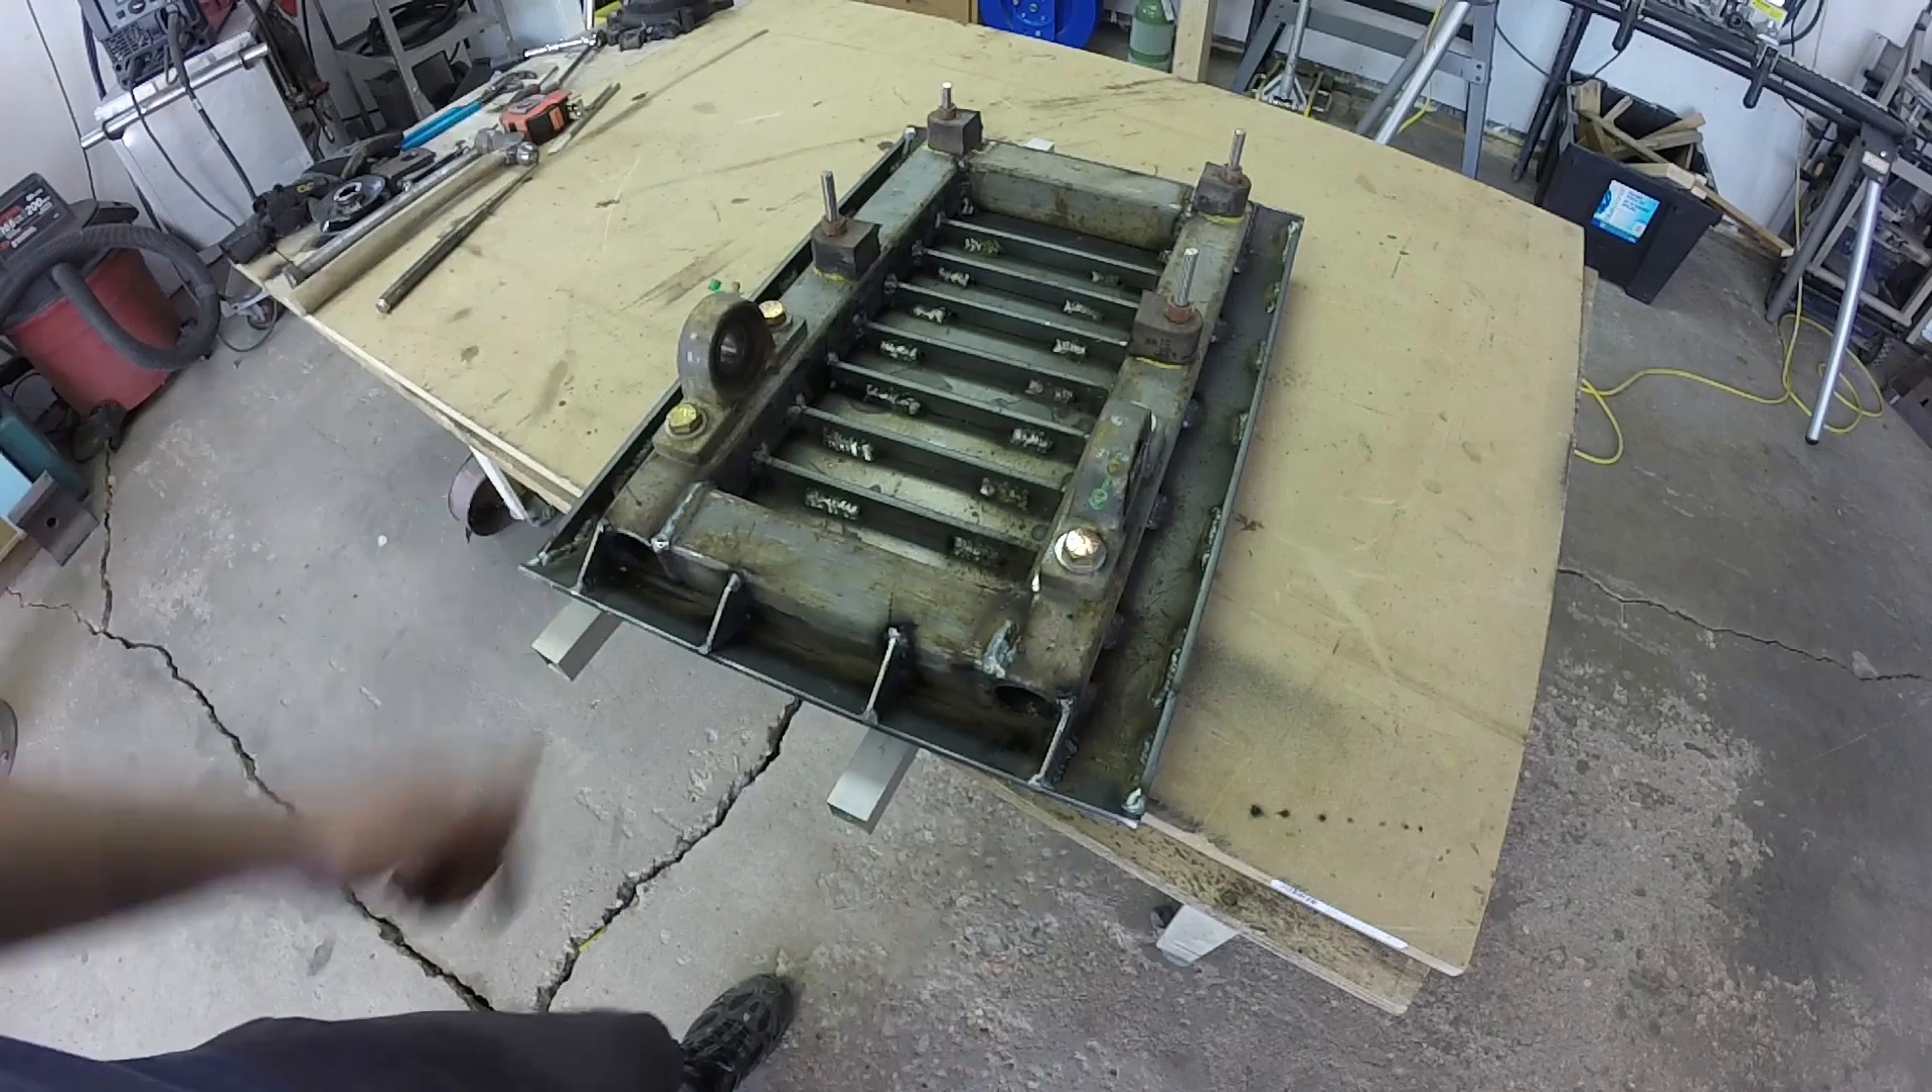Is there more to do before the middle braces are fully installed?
No.